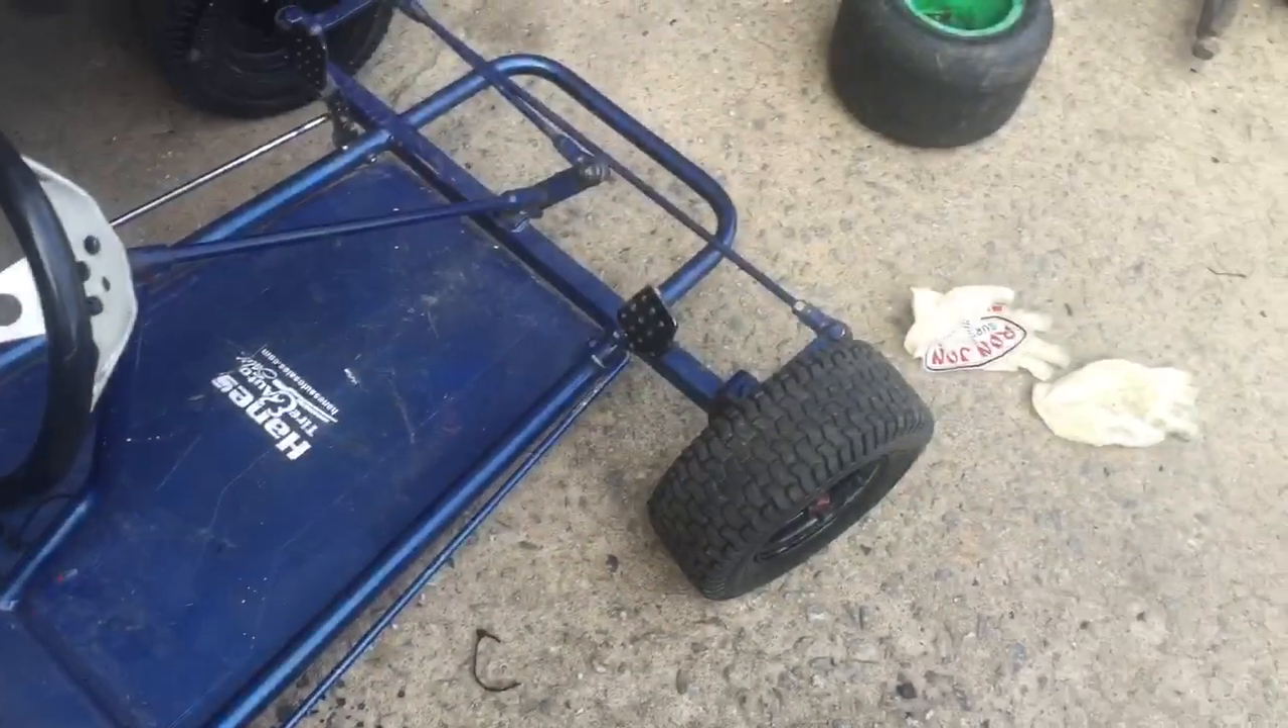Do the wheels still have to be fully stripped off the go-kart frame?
Yes.